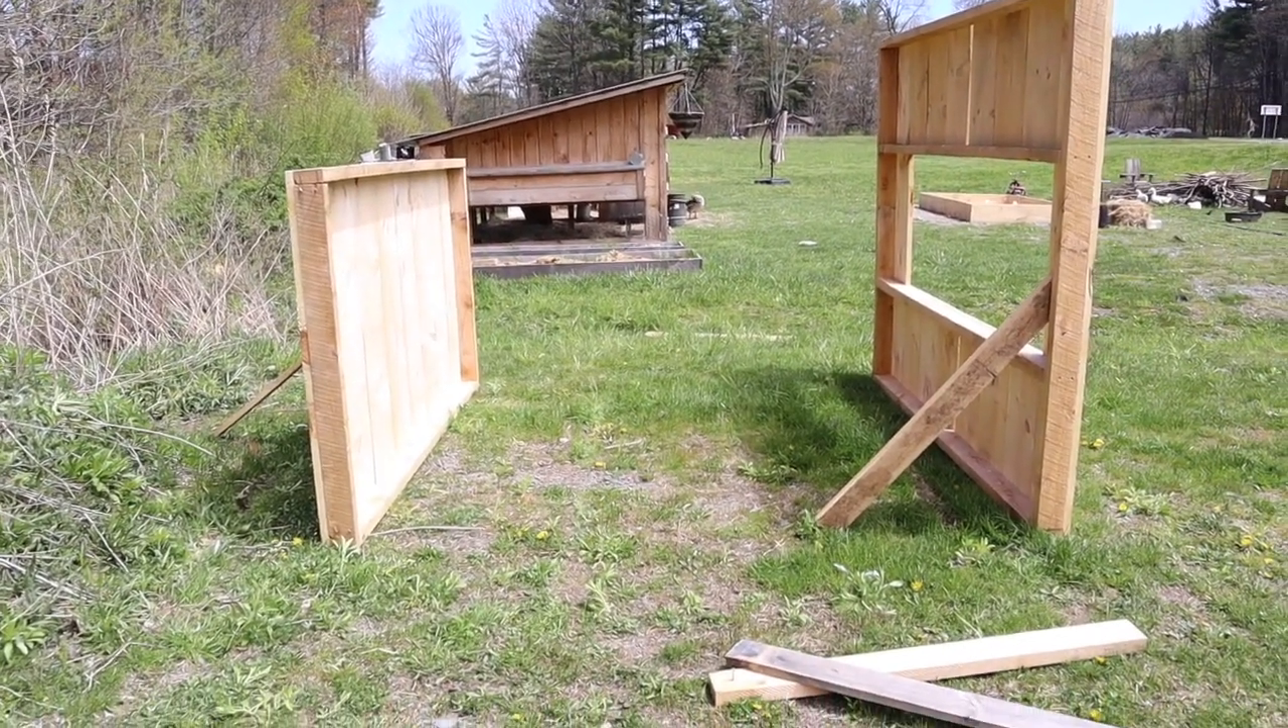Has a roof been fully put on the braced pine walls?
No.